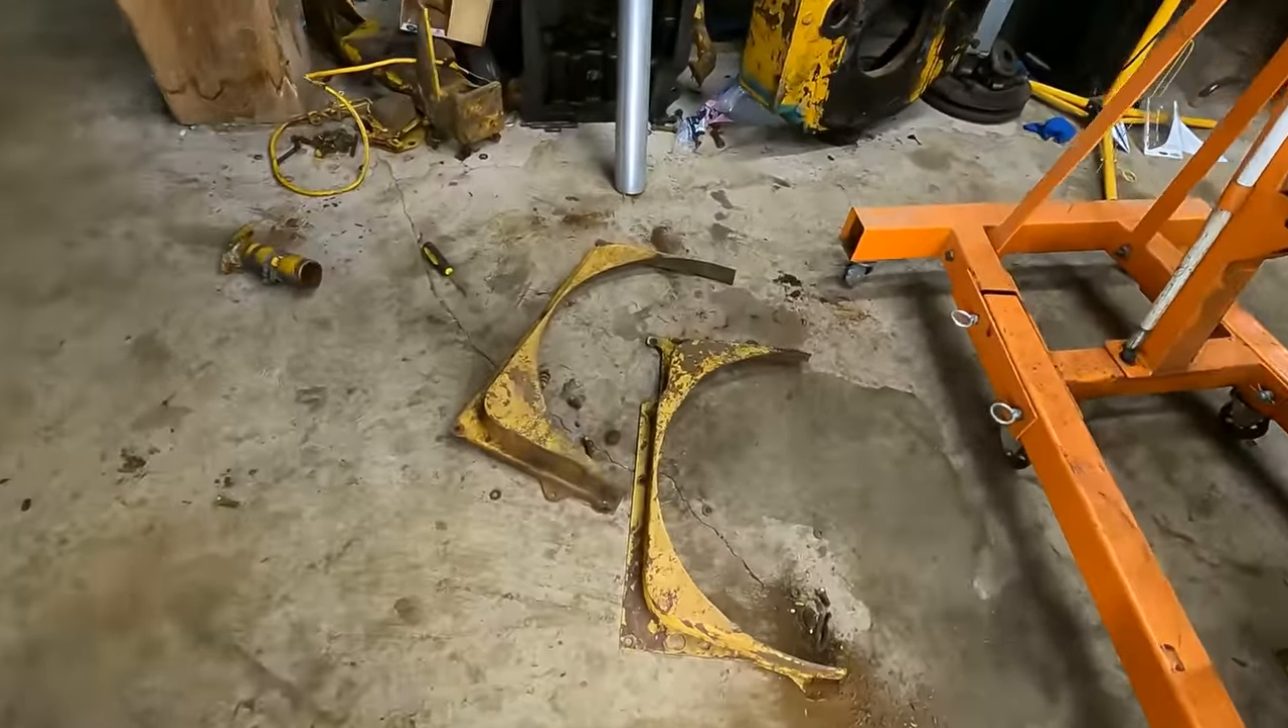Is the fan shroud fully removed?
Yes.